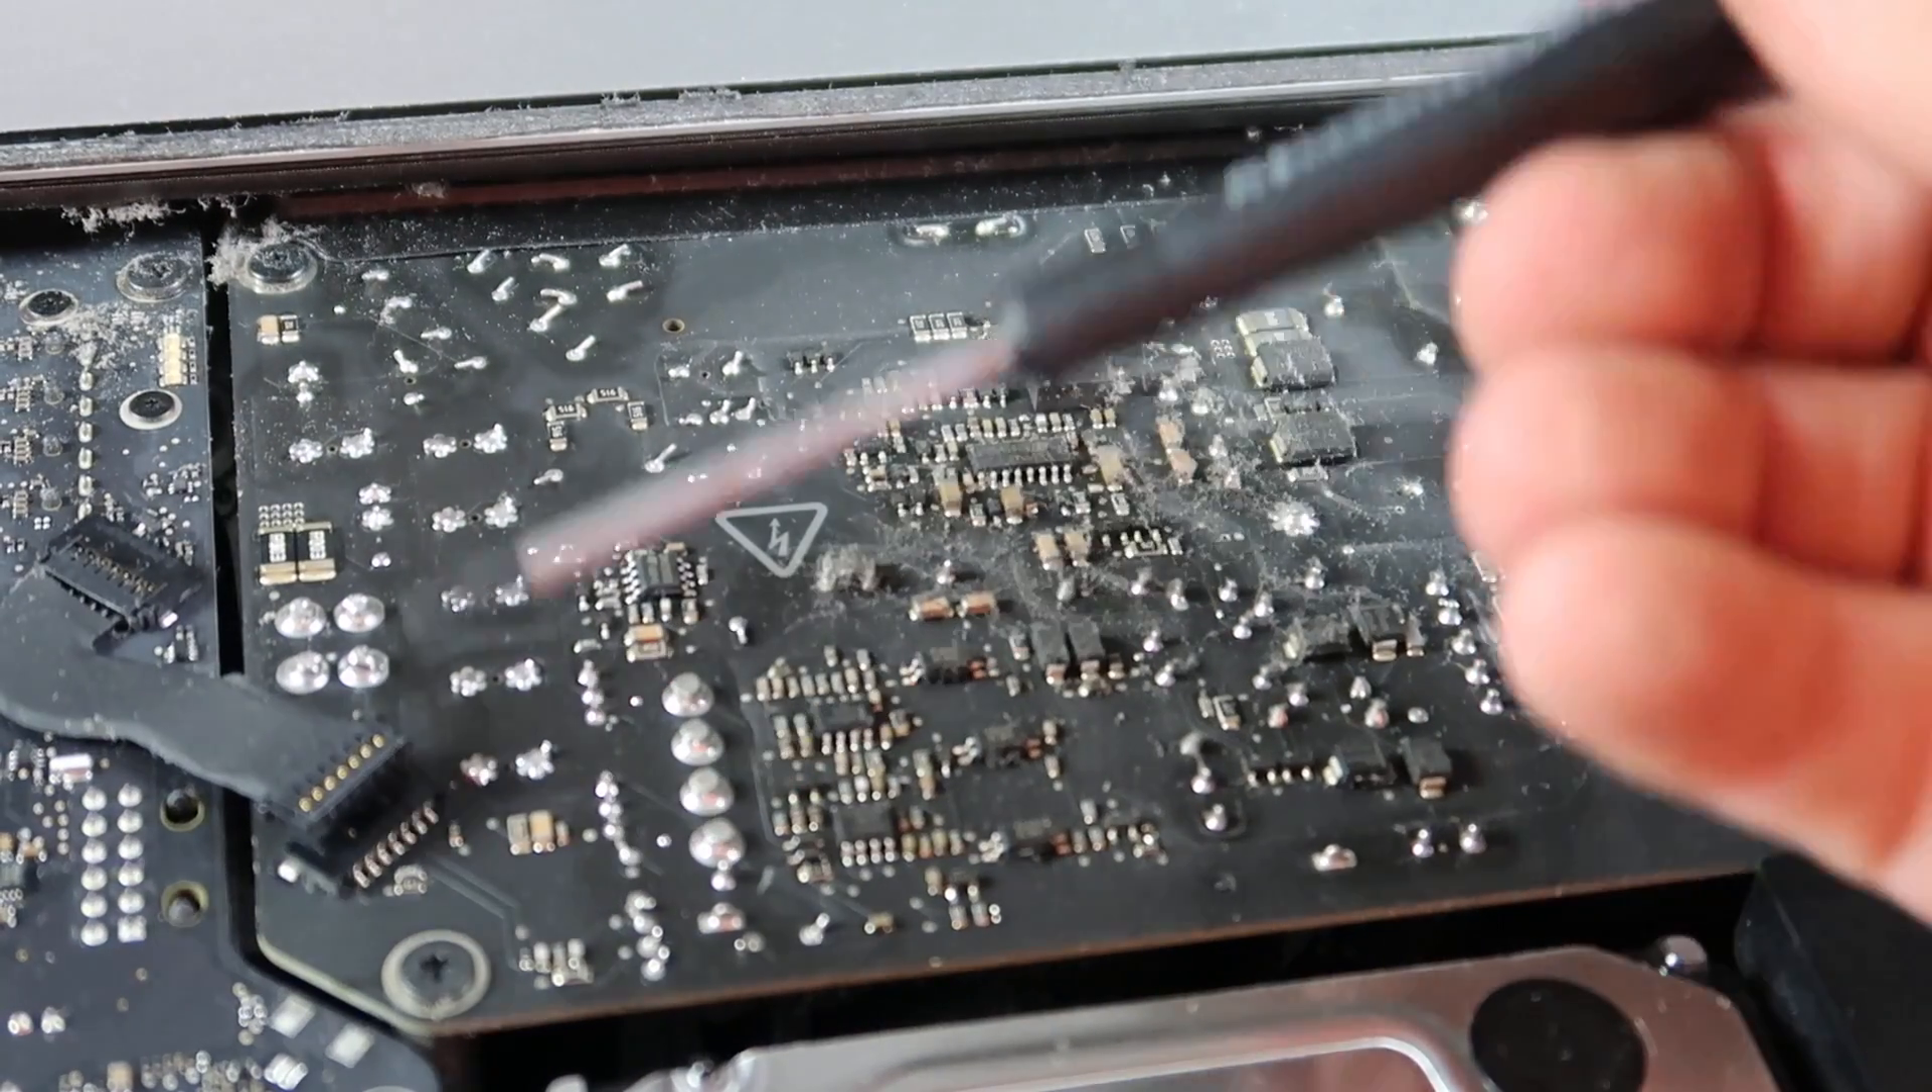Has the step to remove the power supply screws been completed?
No.